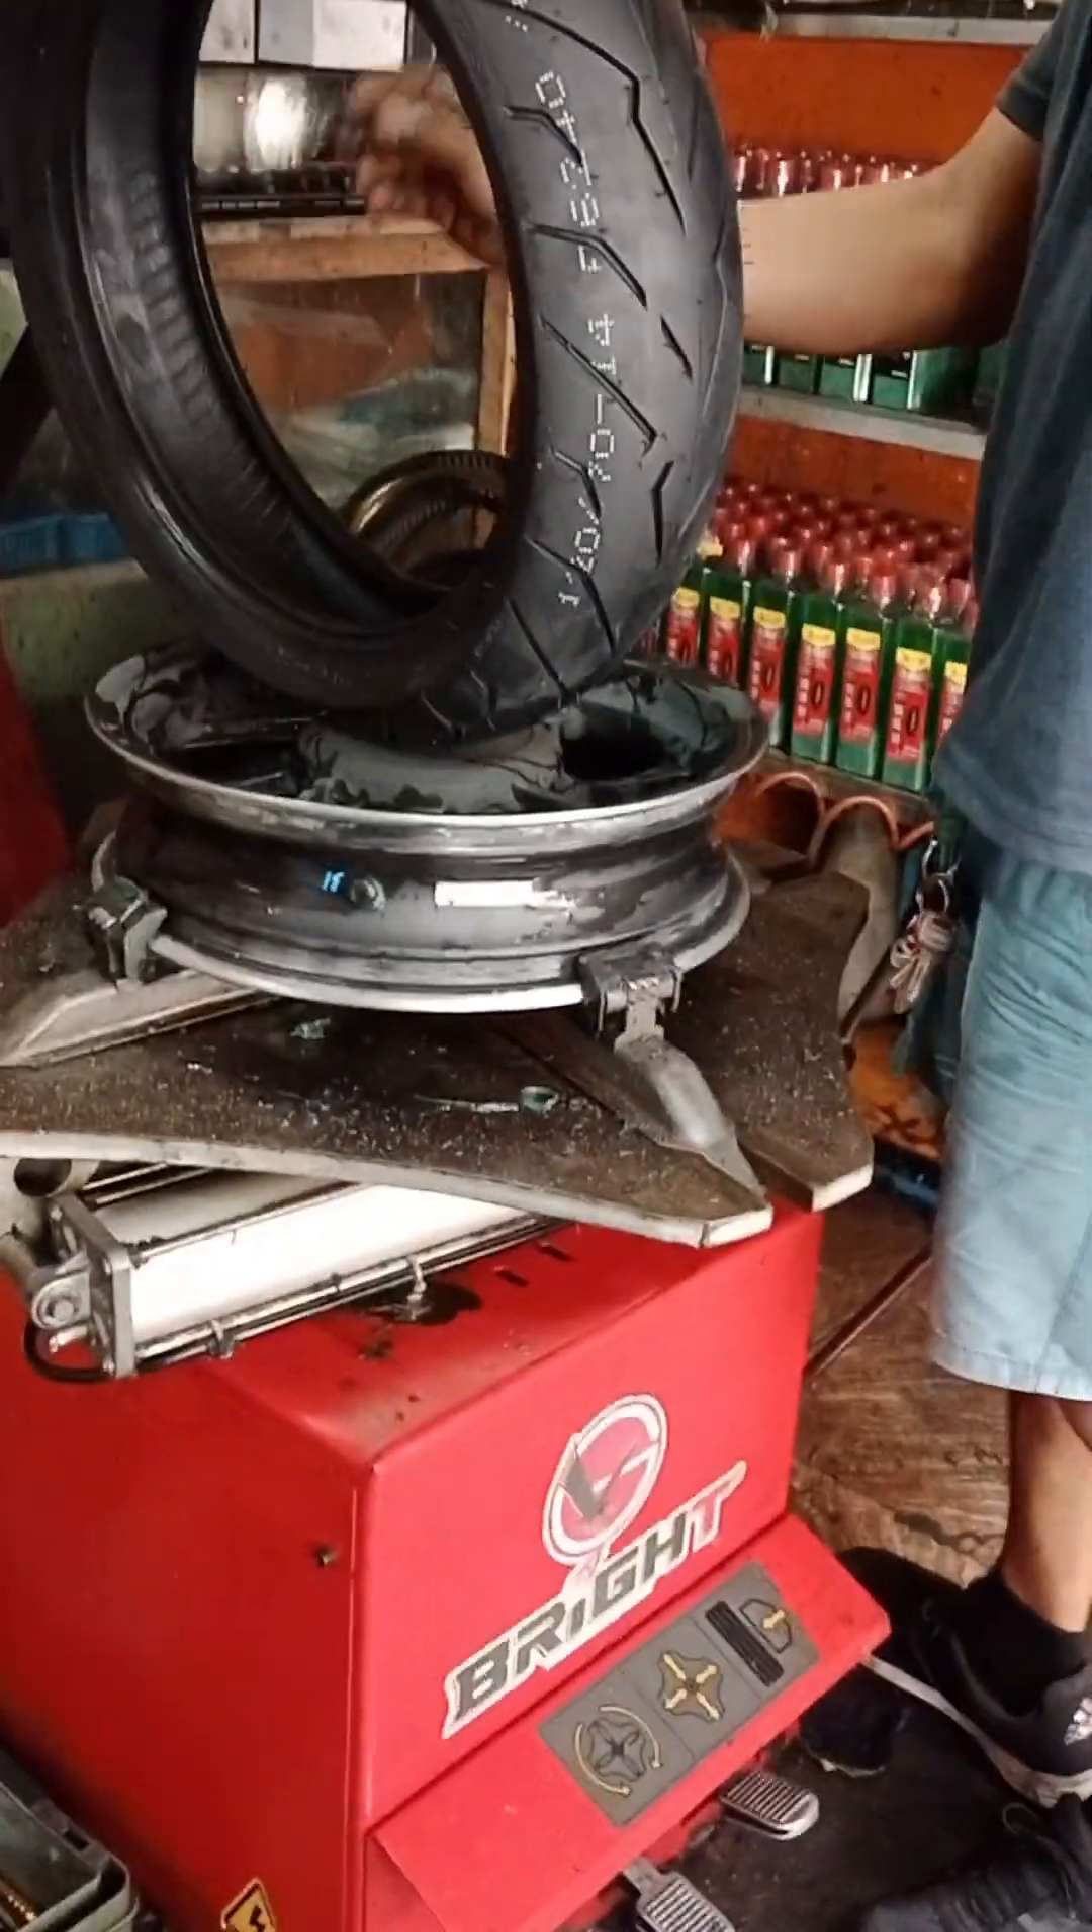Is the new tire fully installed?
No.